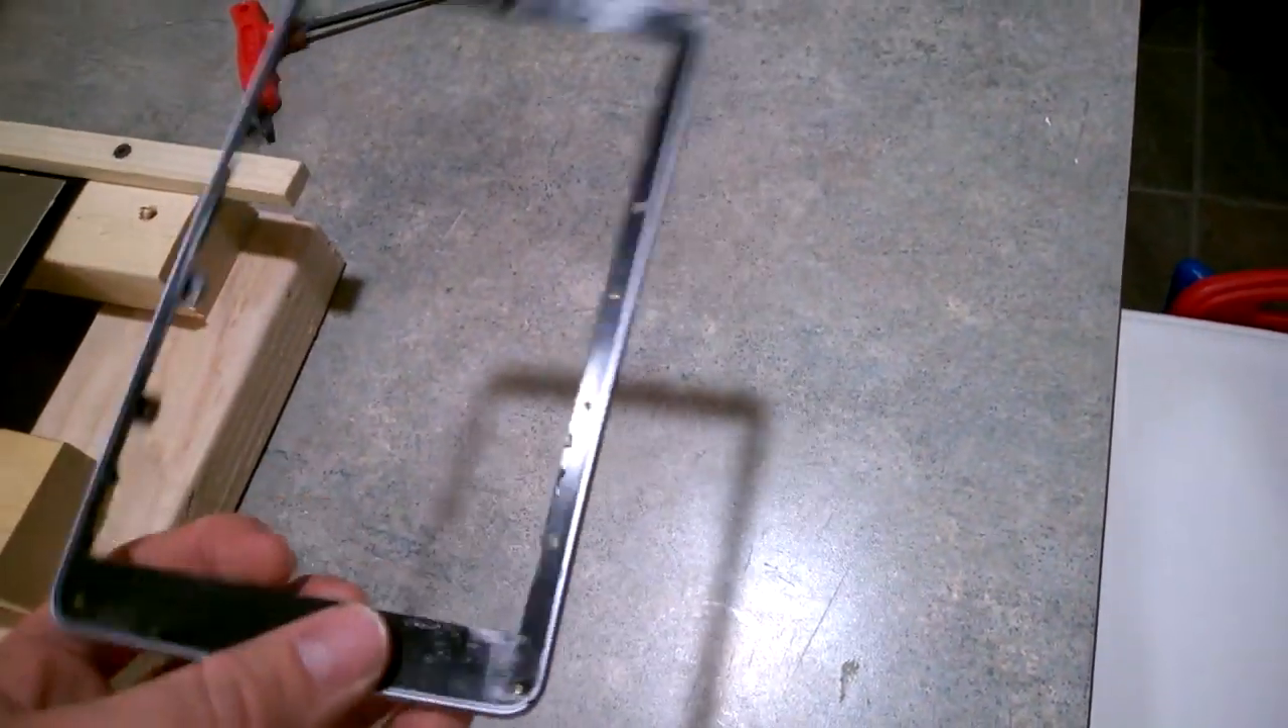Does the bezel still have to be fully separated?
No.